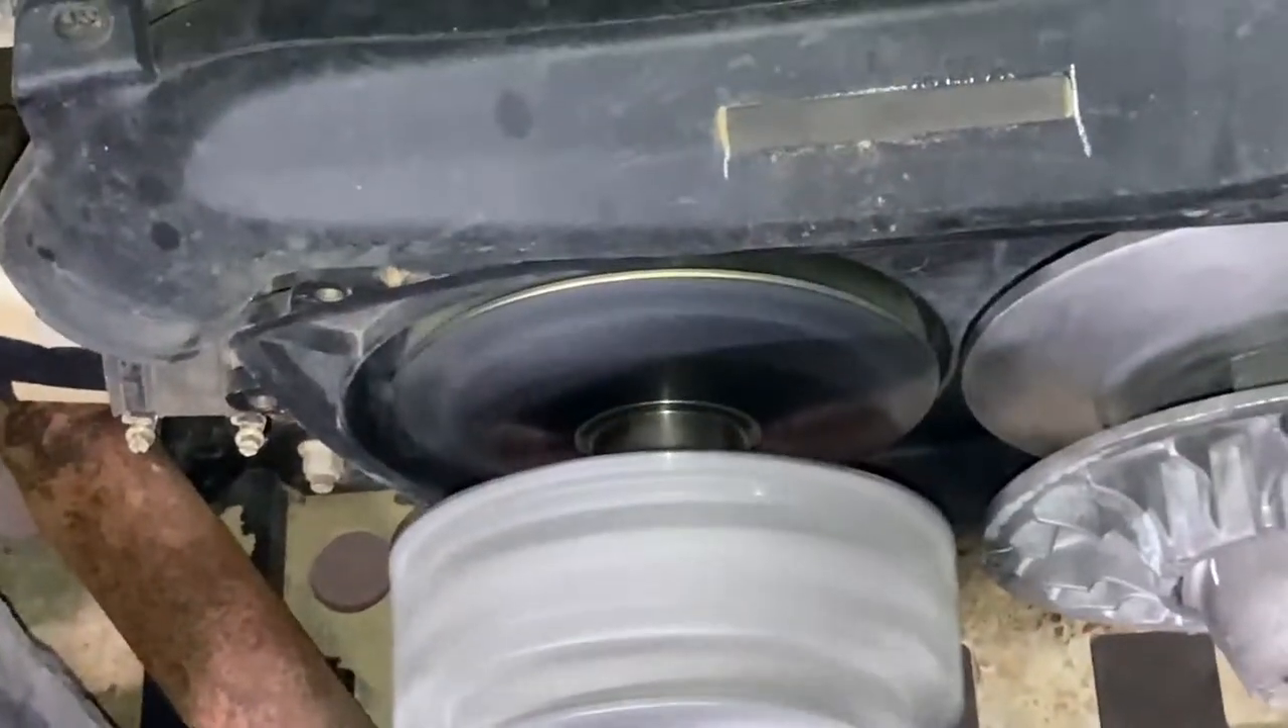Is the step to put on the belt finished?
No.